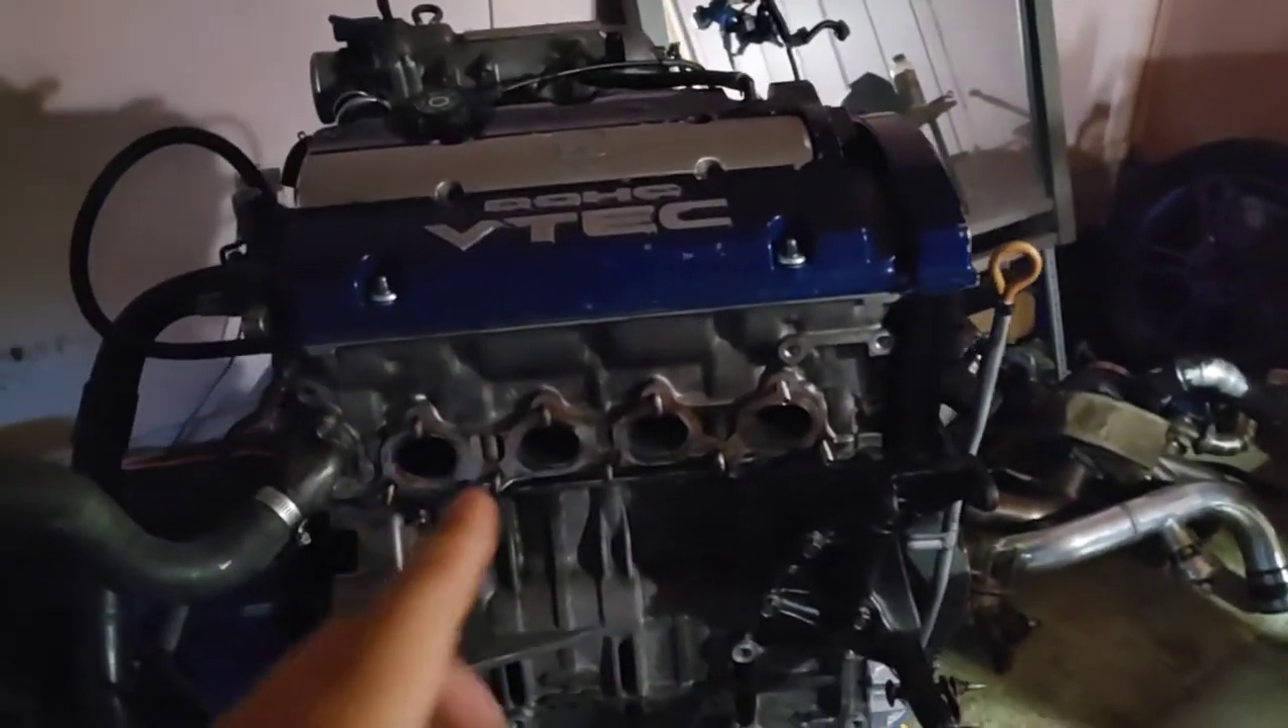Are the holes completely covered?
No.